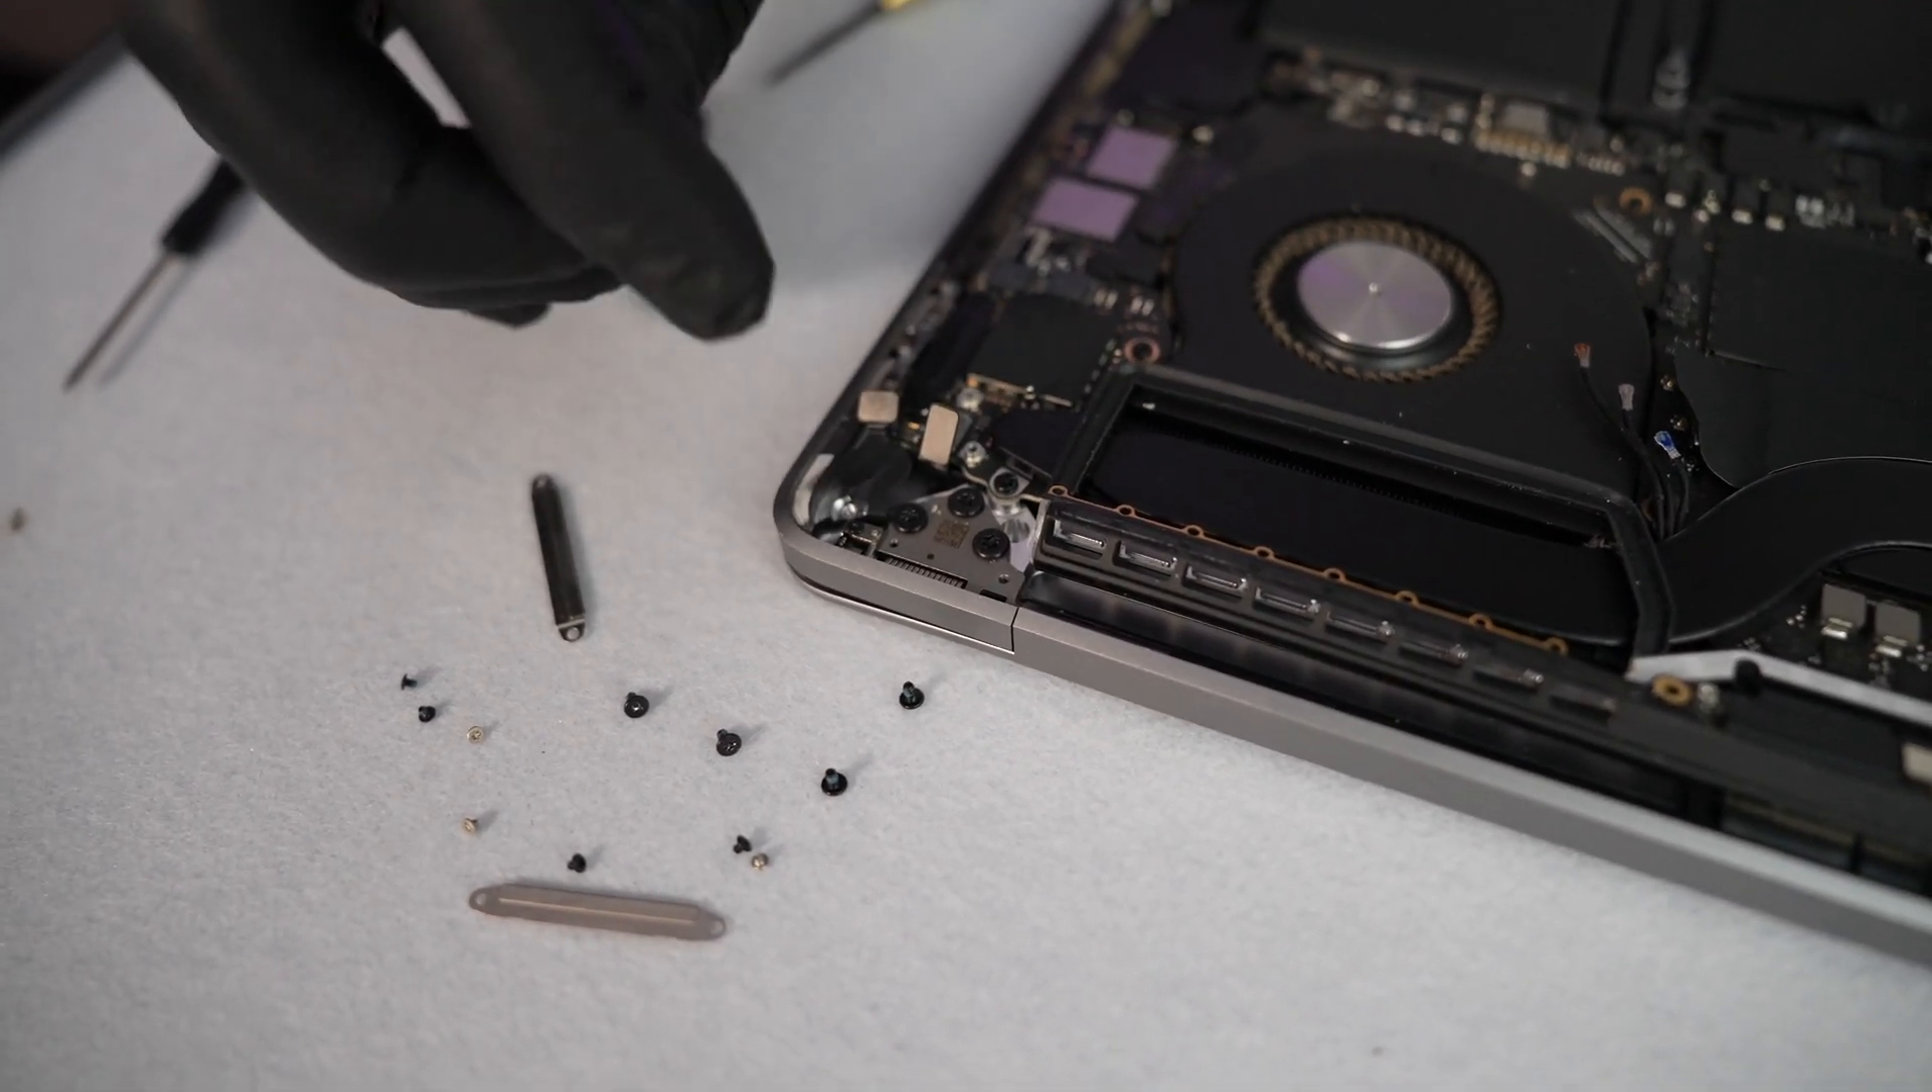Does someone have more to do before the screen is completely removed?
Yes.